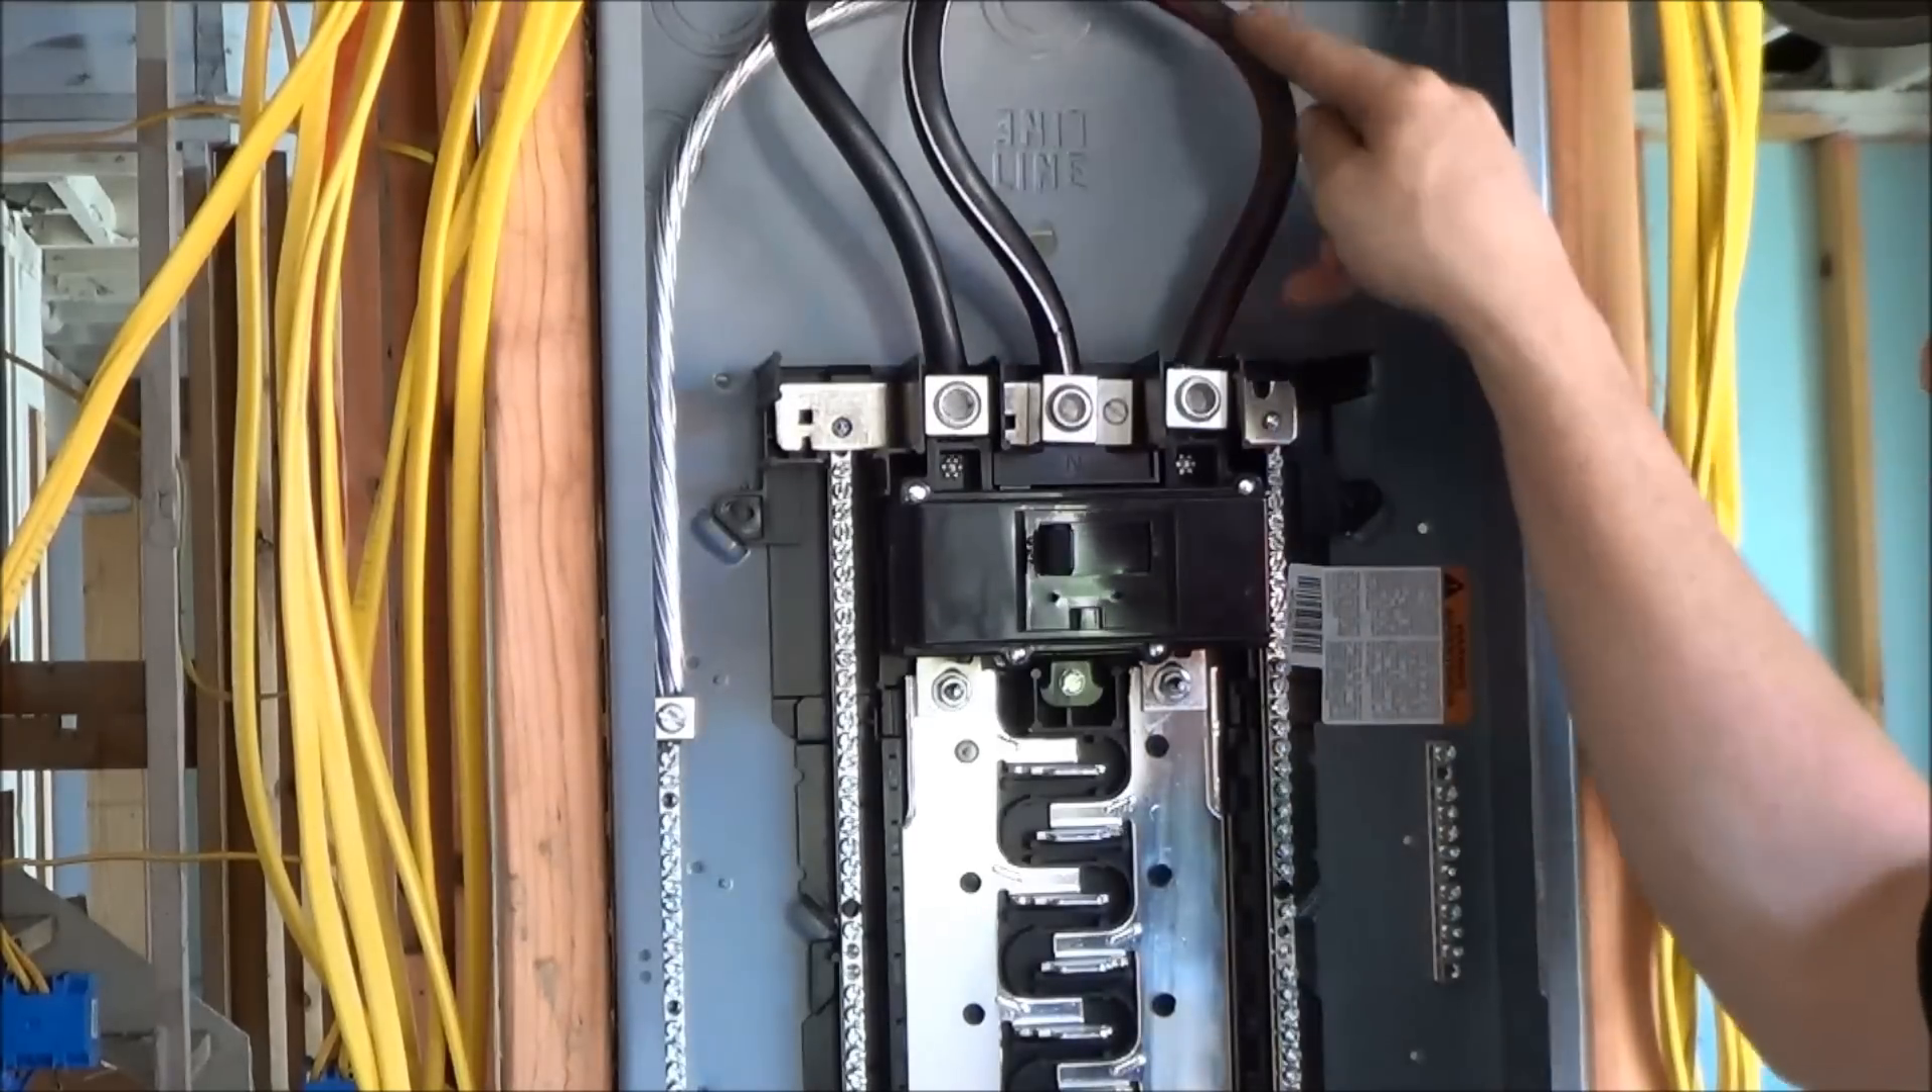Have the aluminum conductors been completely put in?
Yes.